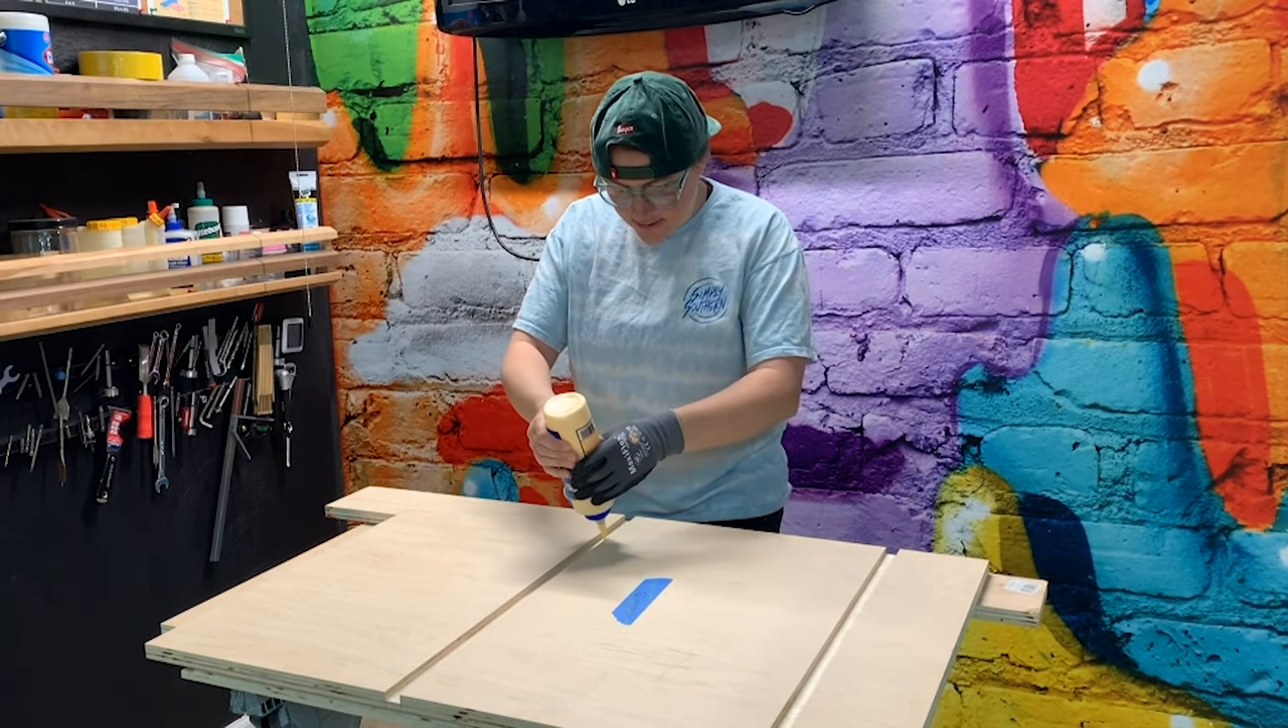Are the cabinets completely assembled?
No.